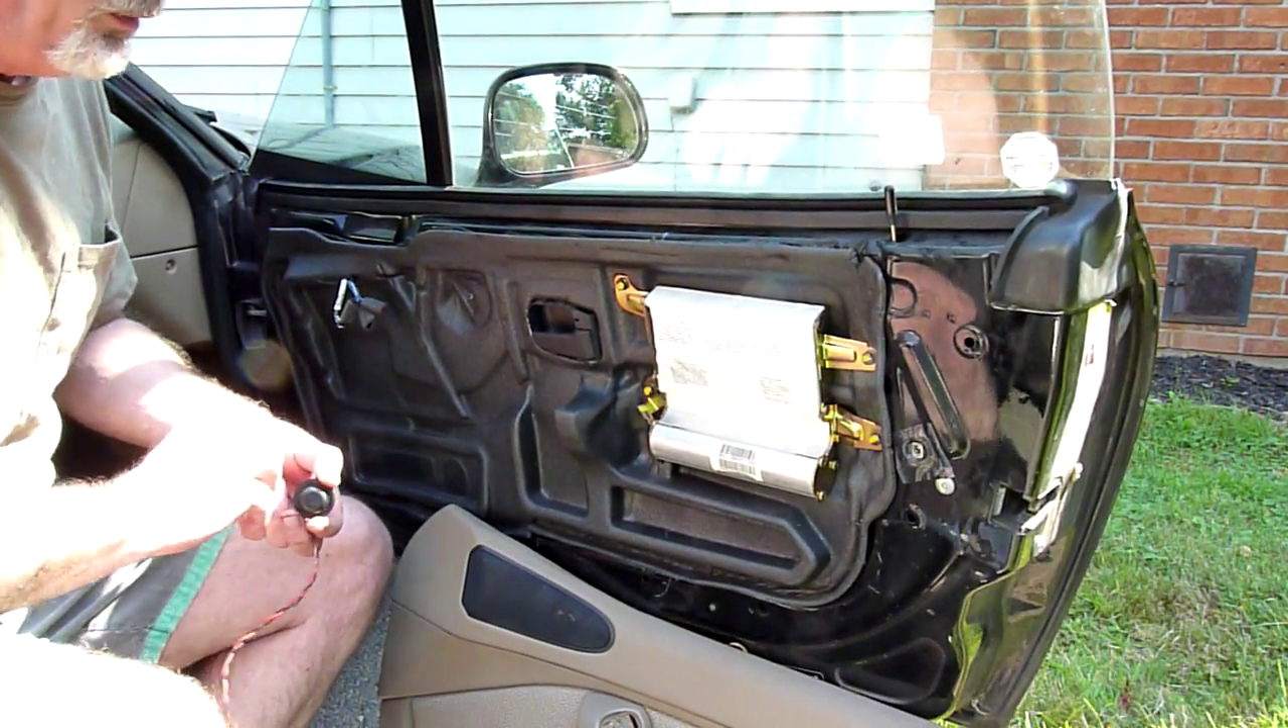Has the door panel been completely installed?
No.